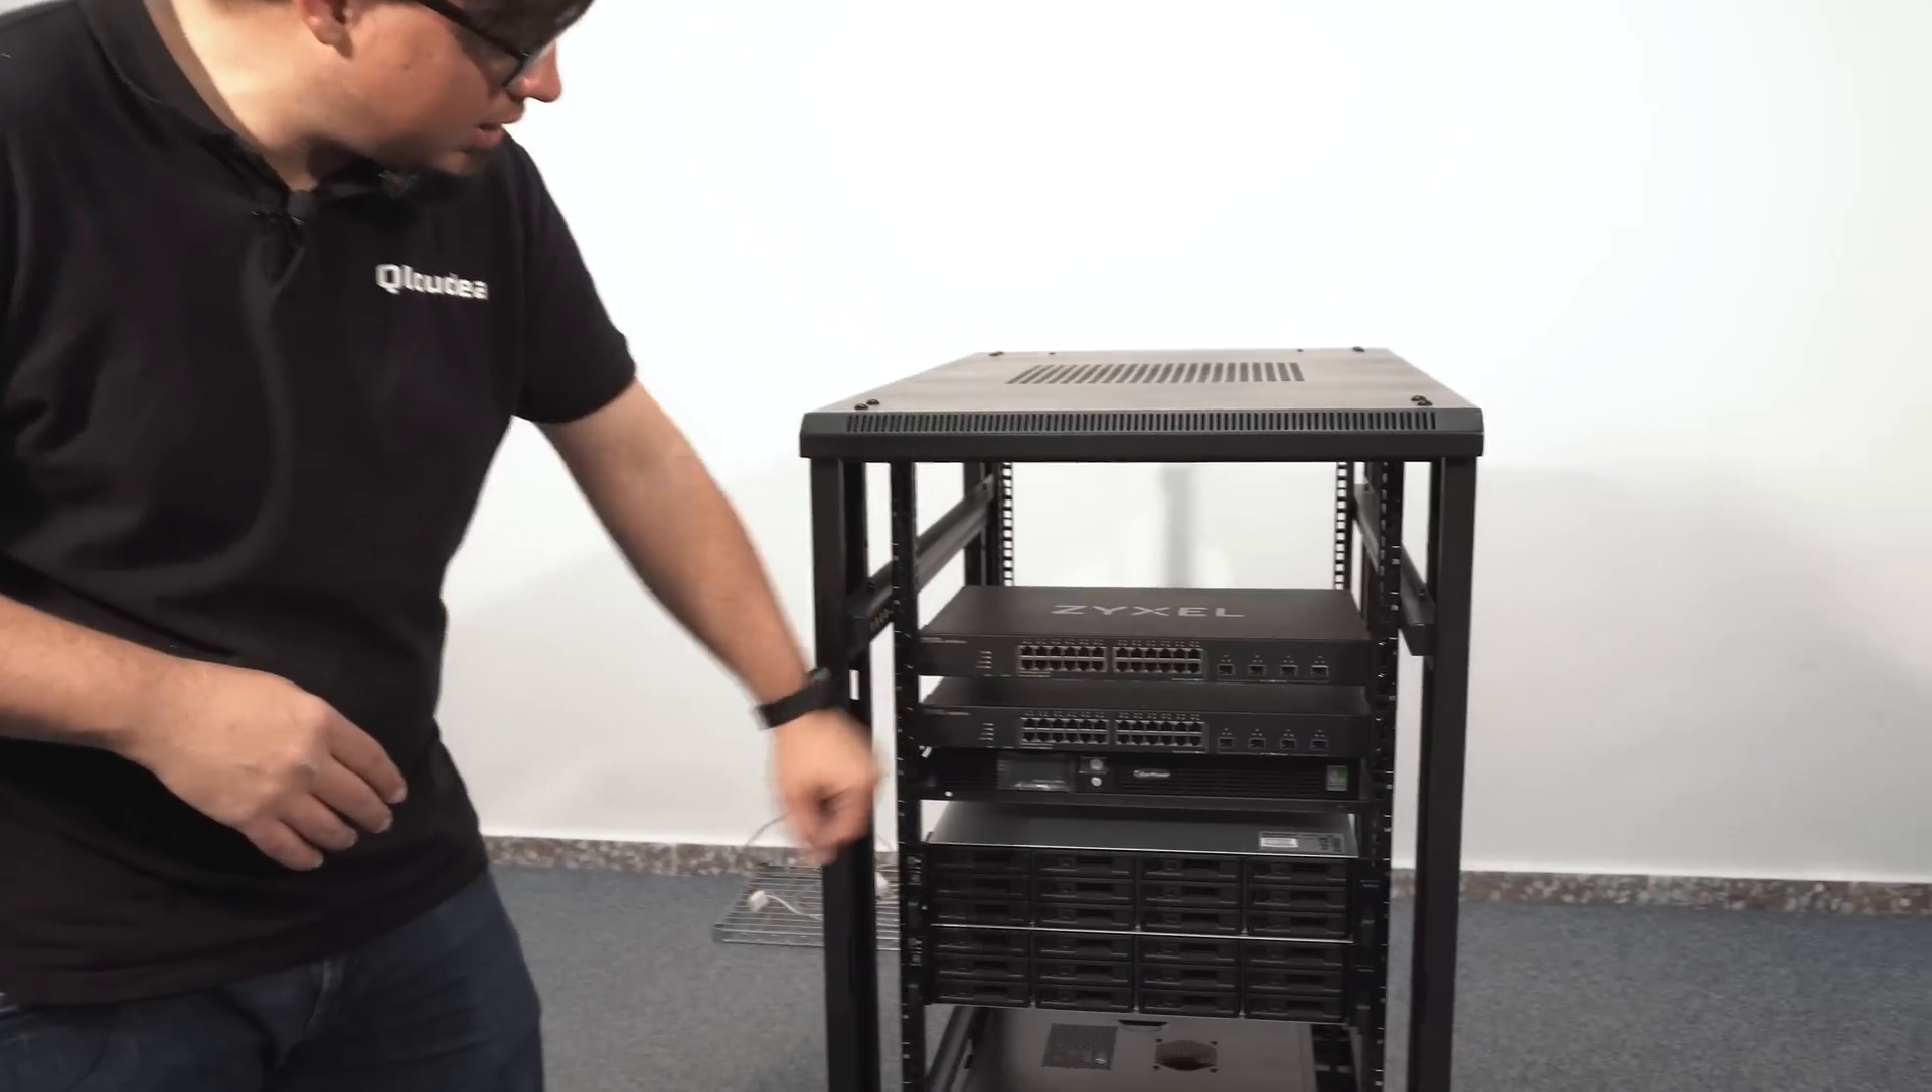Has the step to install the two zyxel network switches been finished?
Yes.